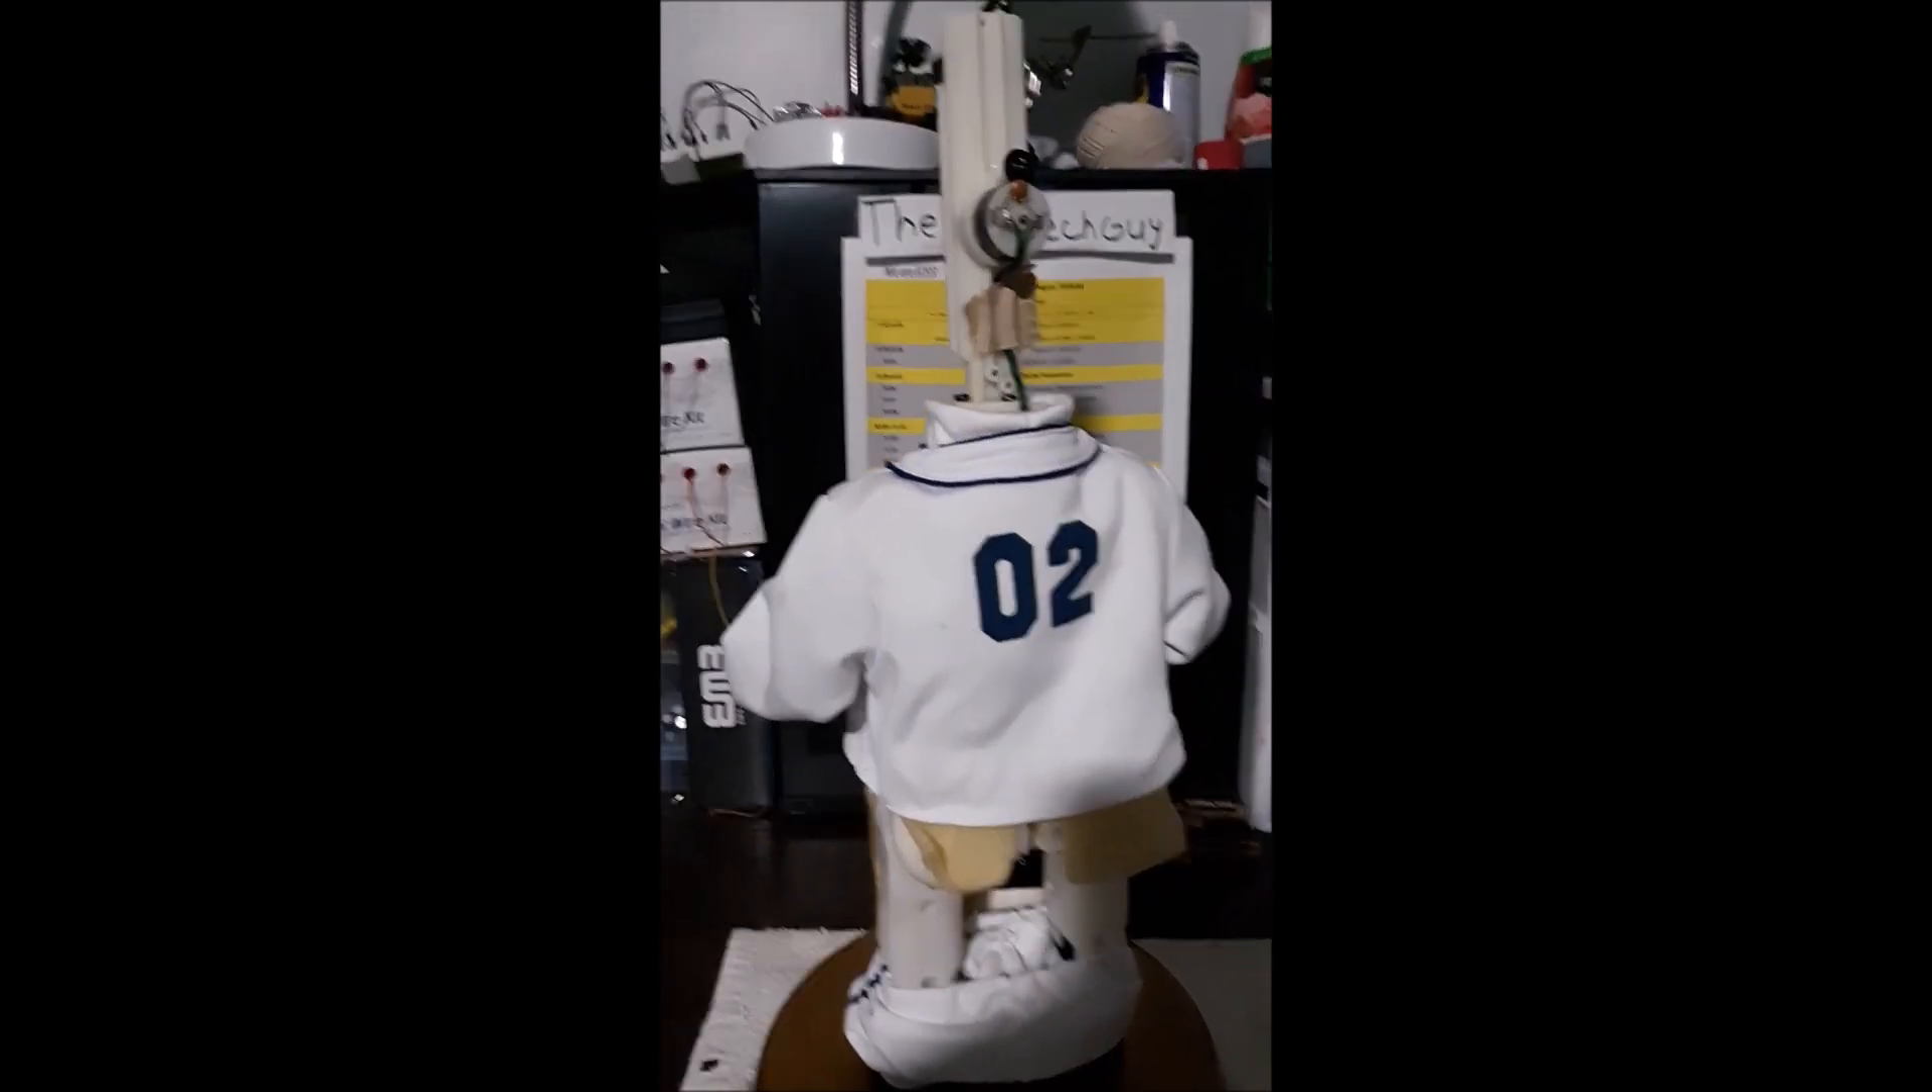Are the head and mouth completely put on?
No.